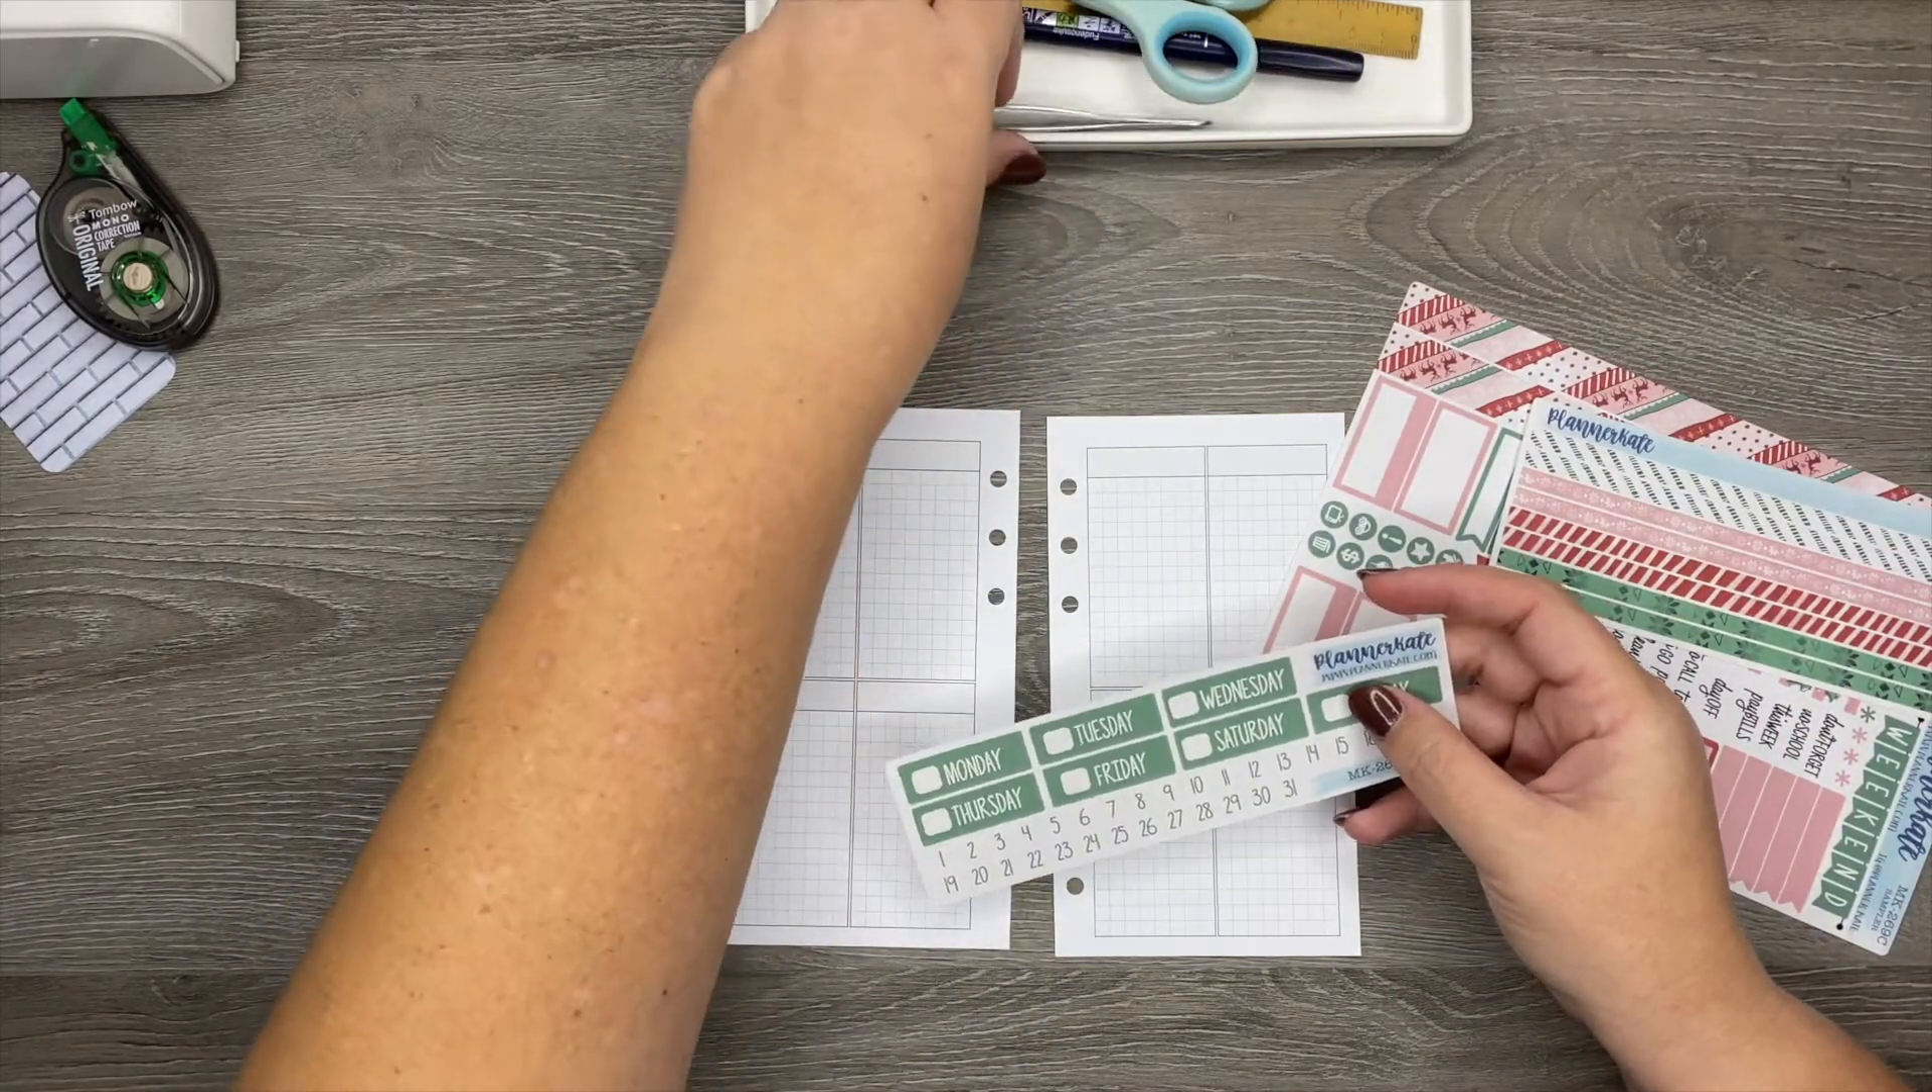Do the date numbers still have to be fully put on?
Yes.